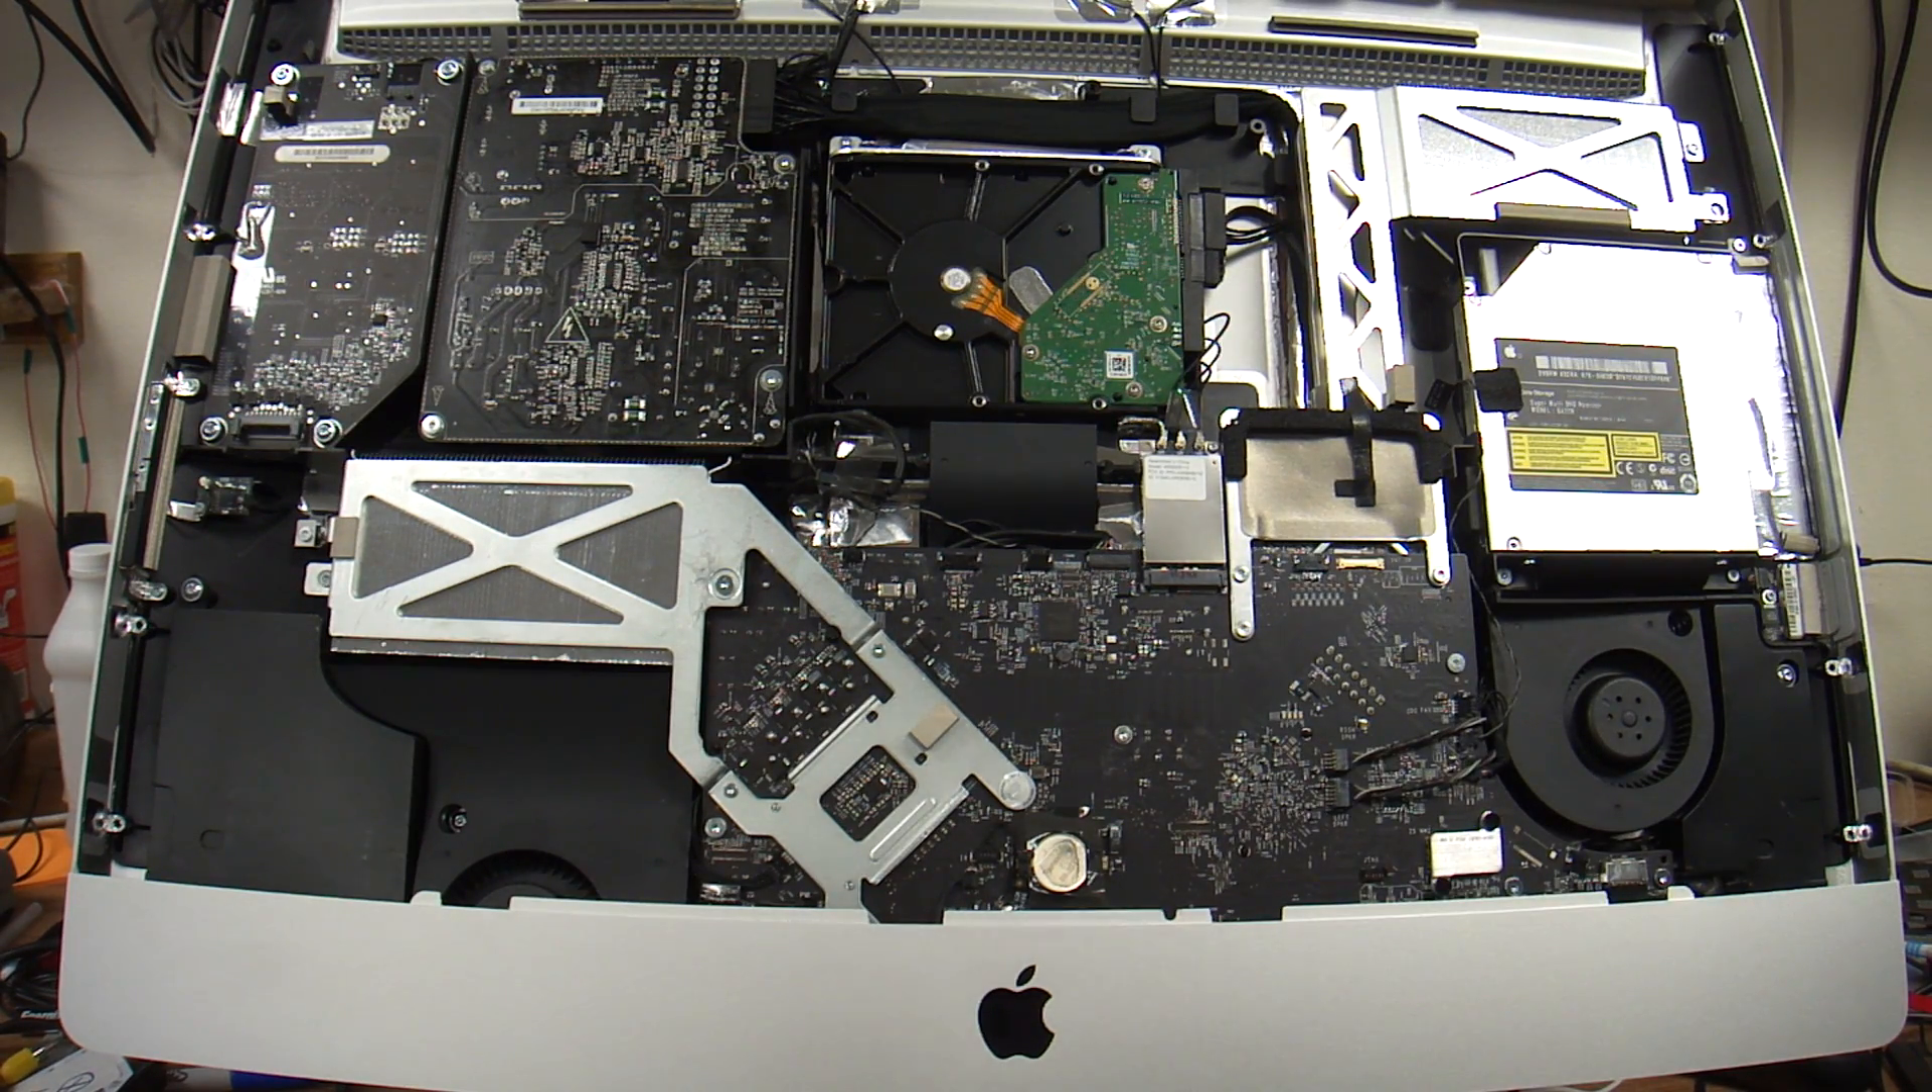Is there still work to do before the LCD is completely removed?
No.